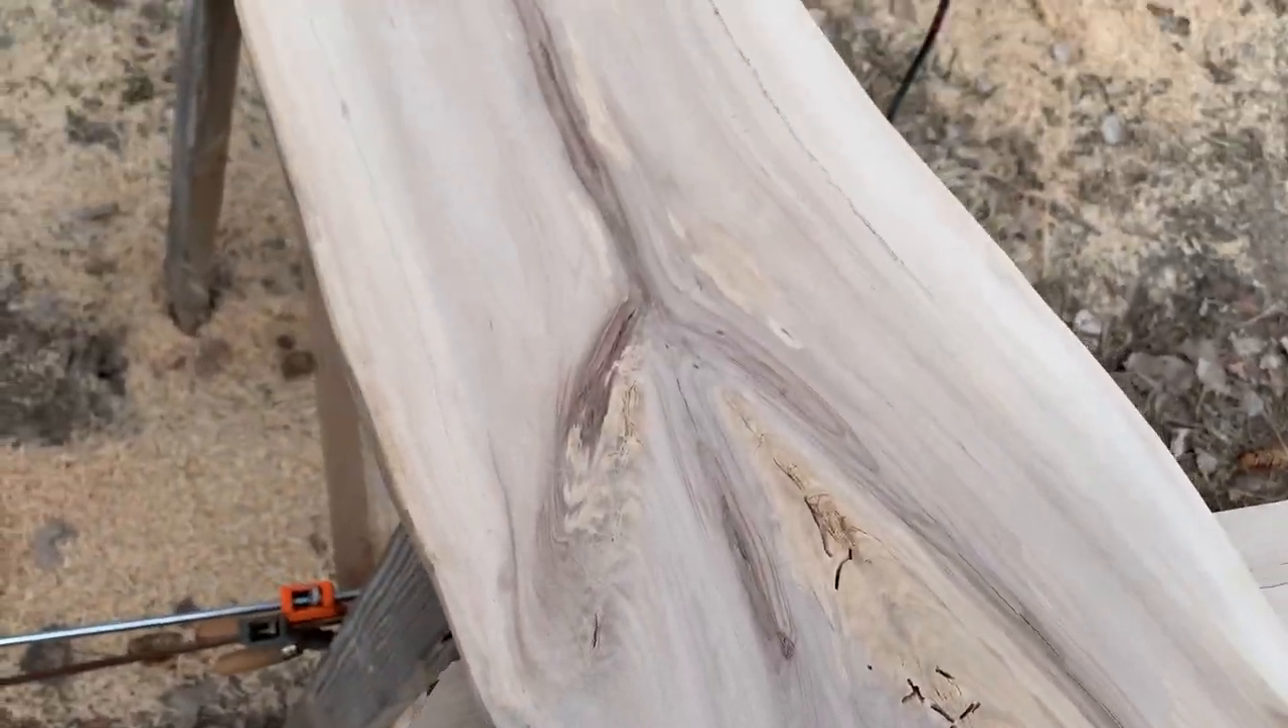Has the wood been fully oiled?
No.